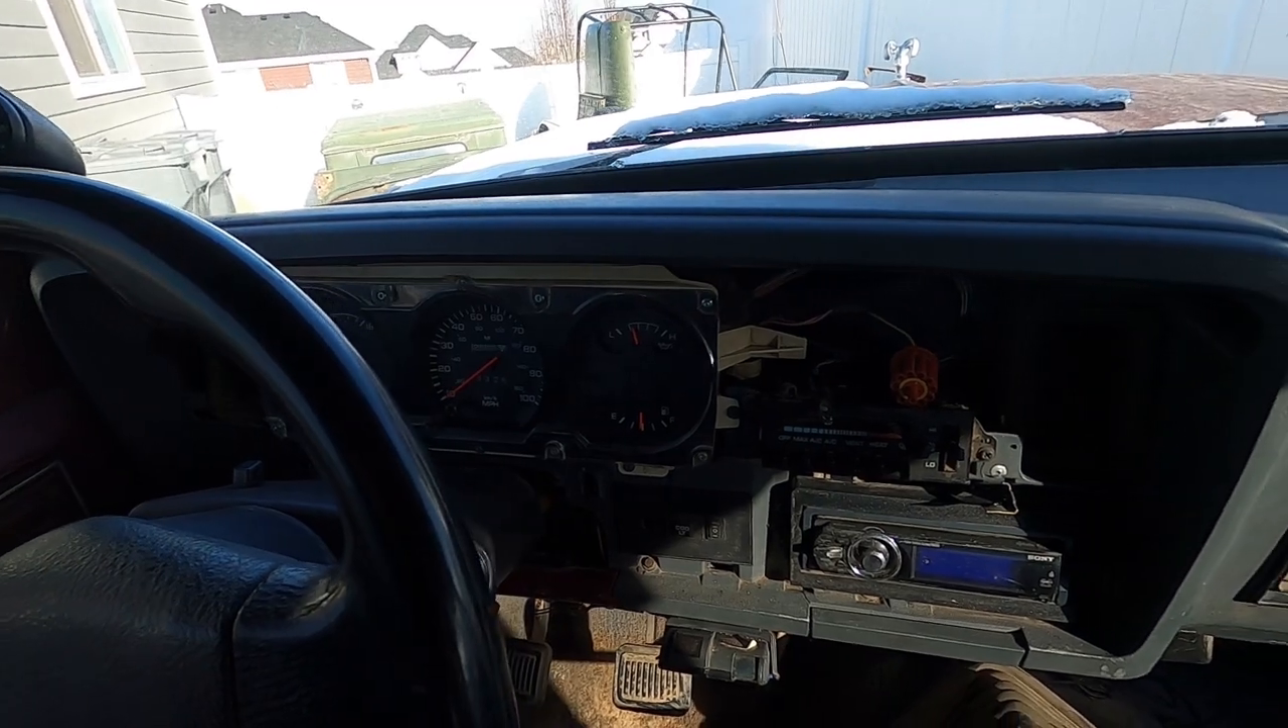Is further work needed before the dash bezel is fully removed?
No.